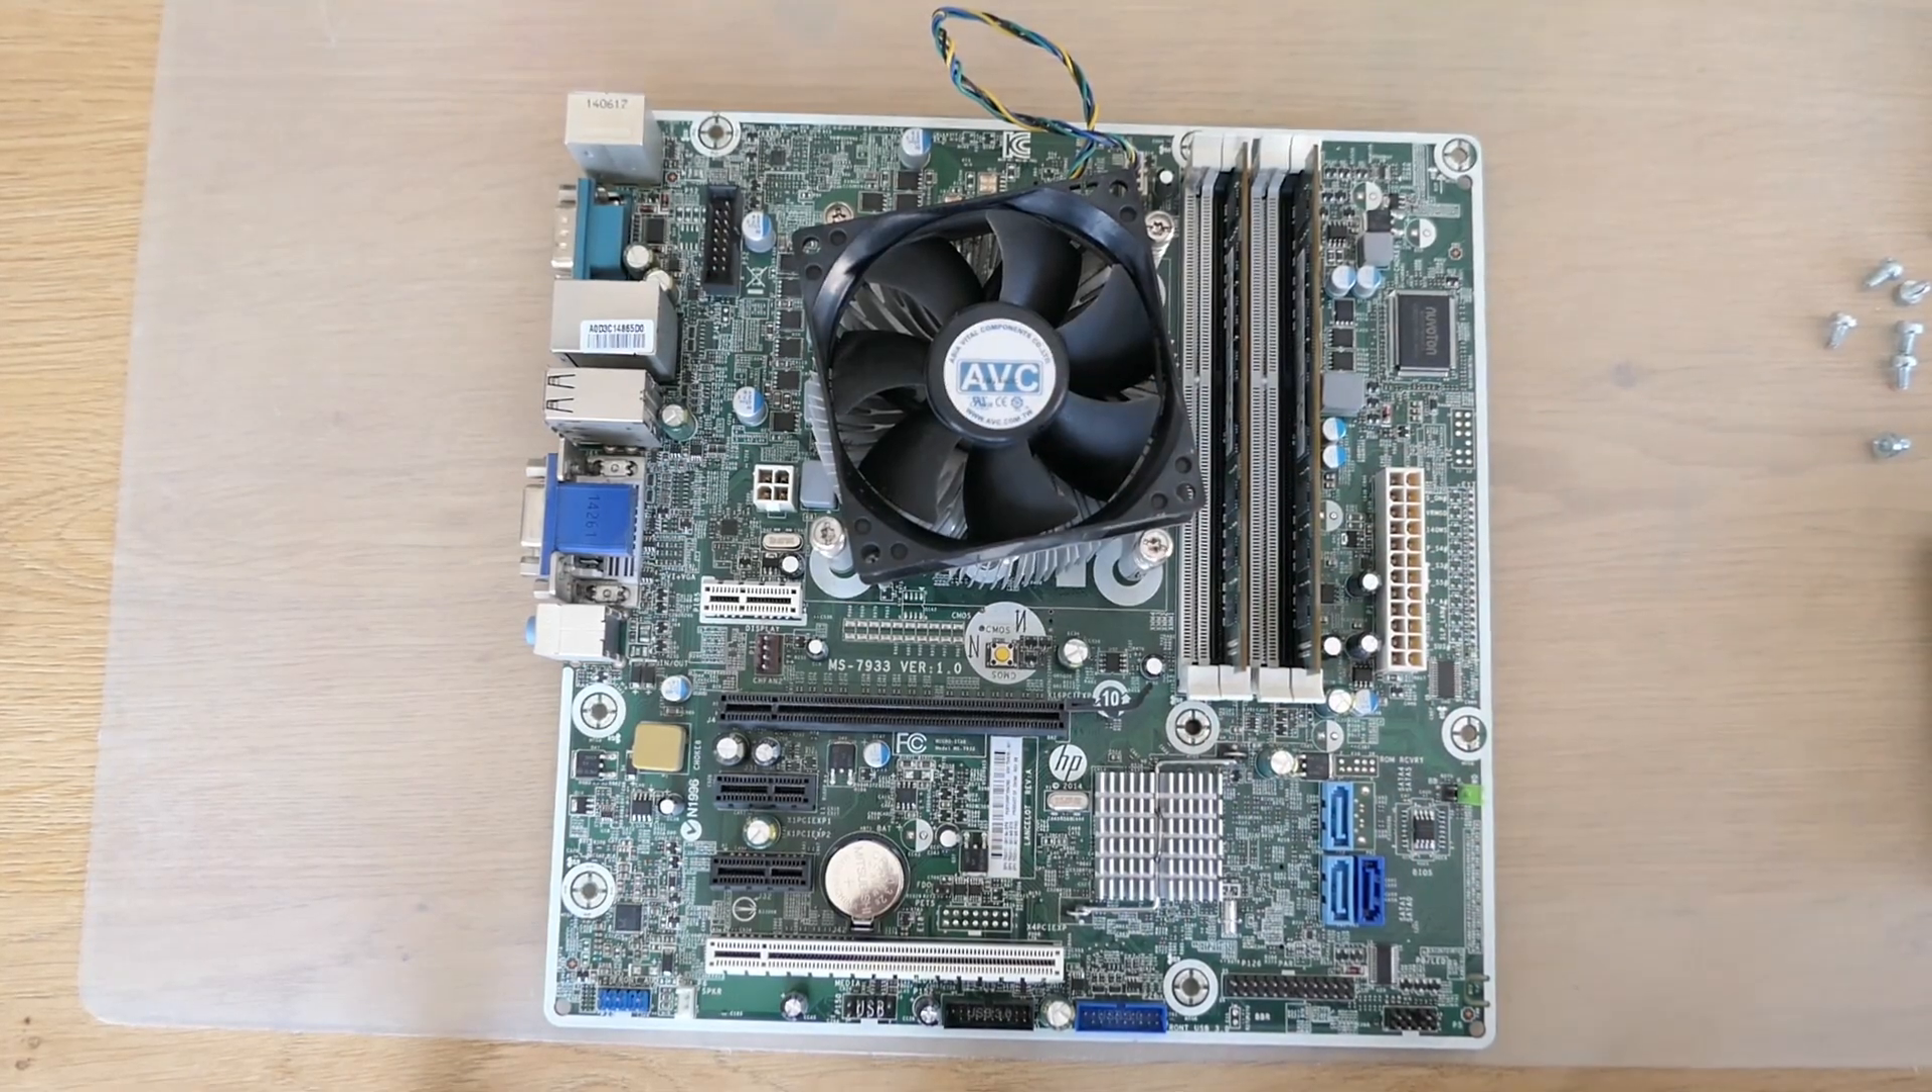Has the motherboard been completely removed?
Yes.